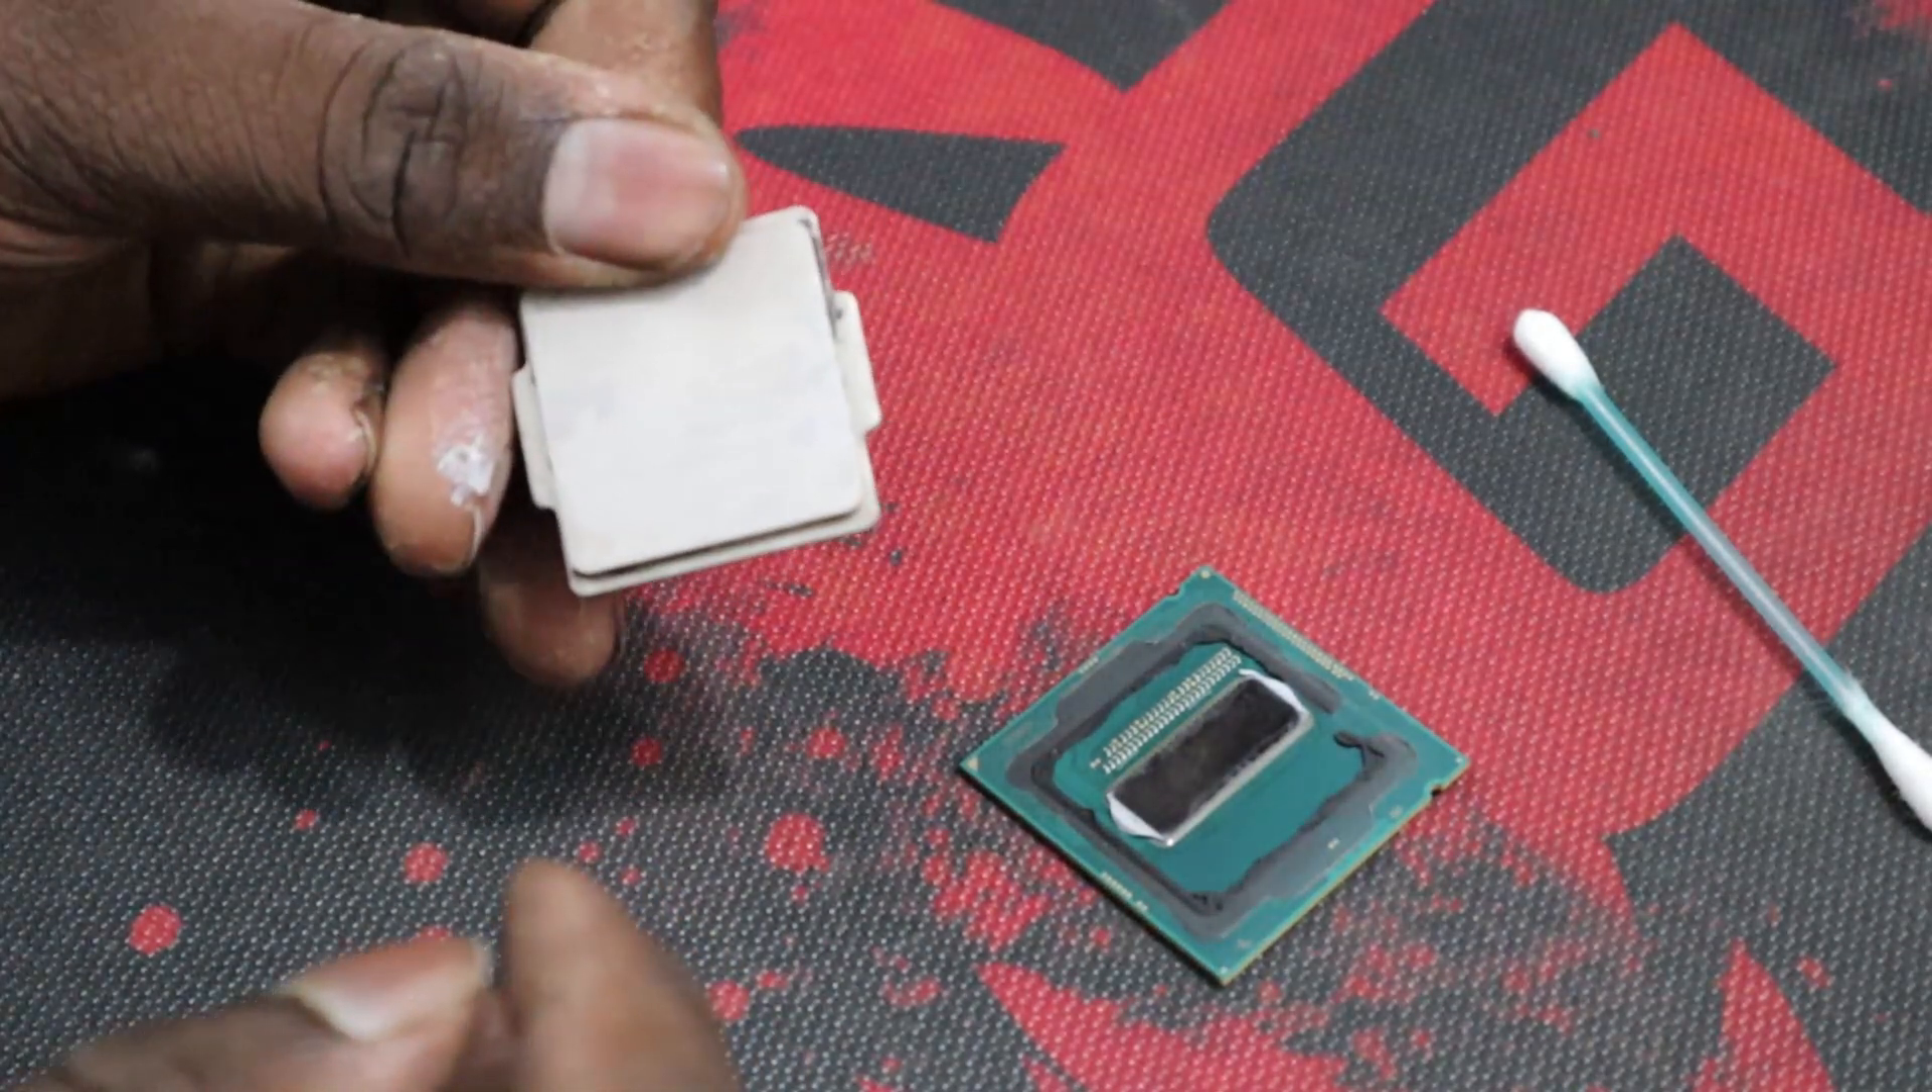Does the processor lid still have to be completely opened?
No.